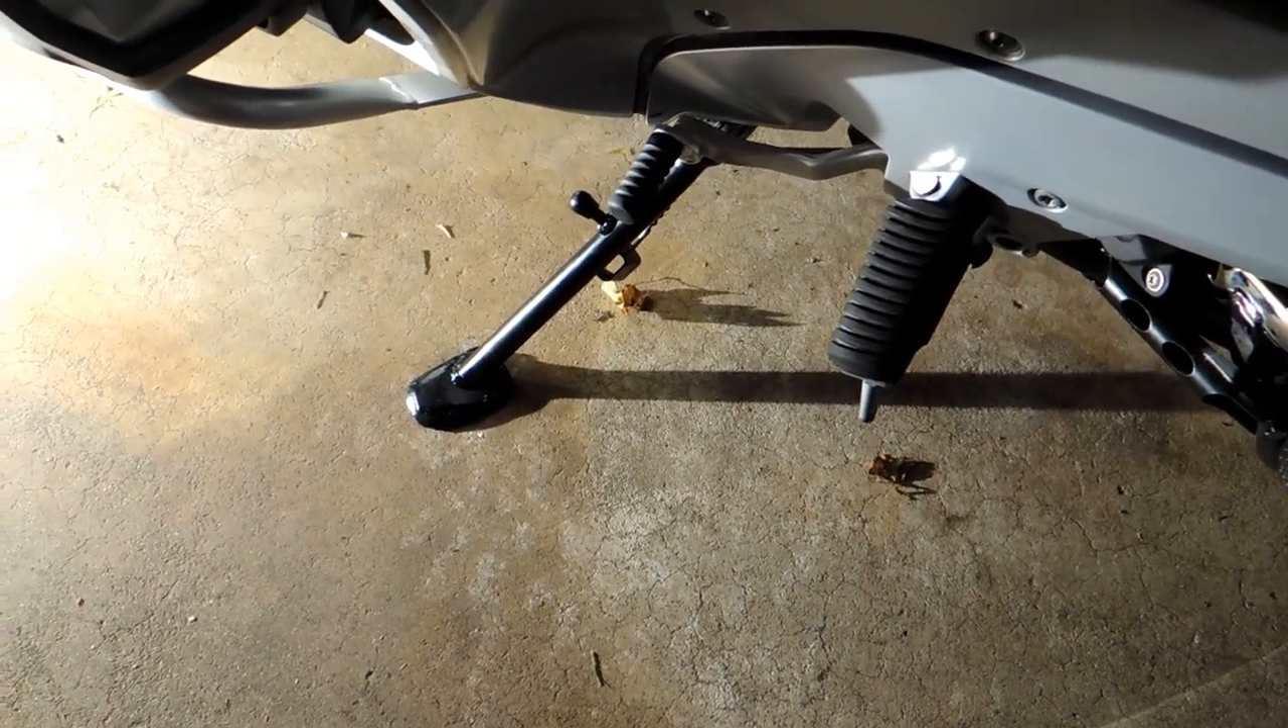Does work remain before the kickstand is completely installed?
No.